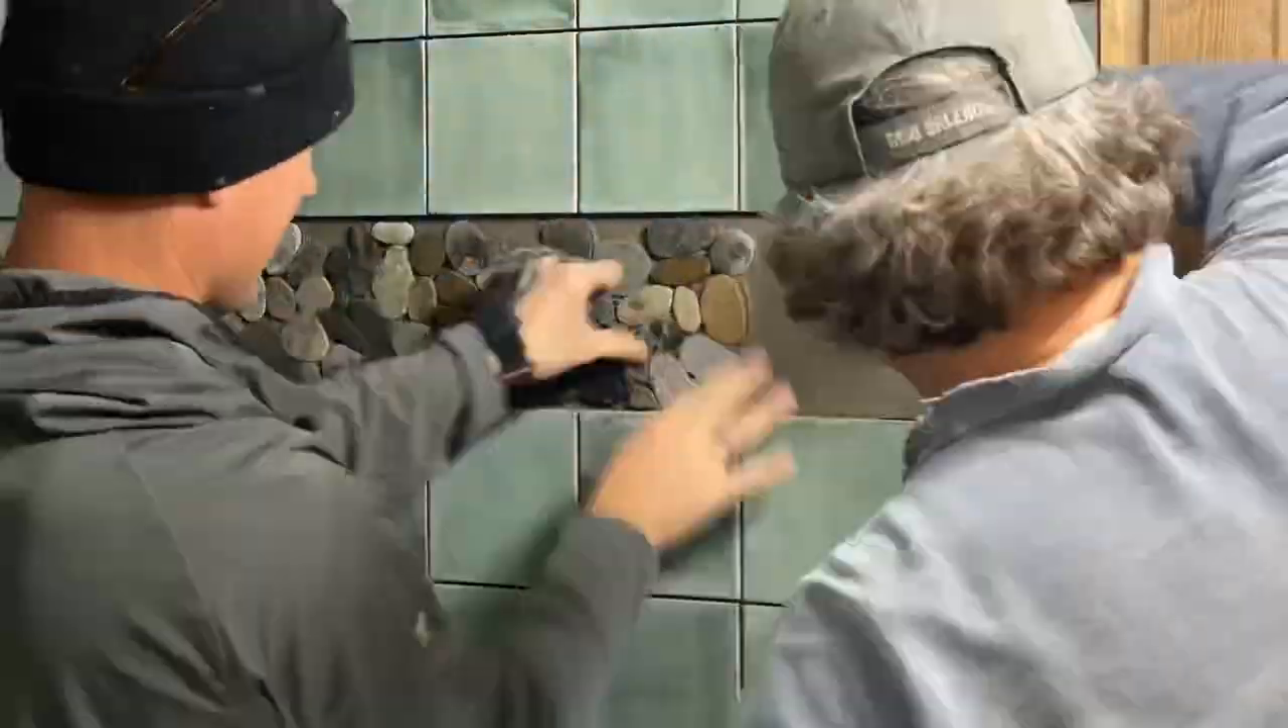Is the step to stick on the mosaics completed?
No.